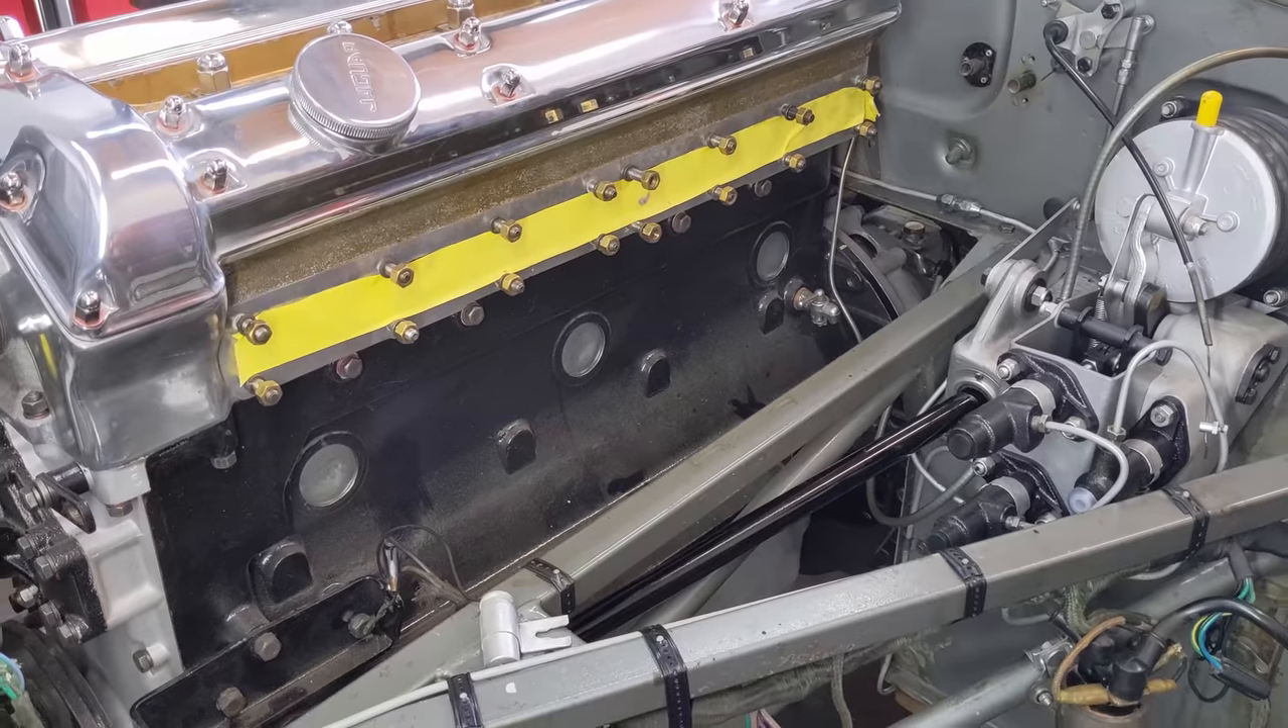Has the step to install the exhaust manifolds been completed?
No.